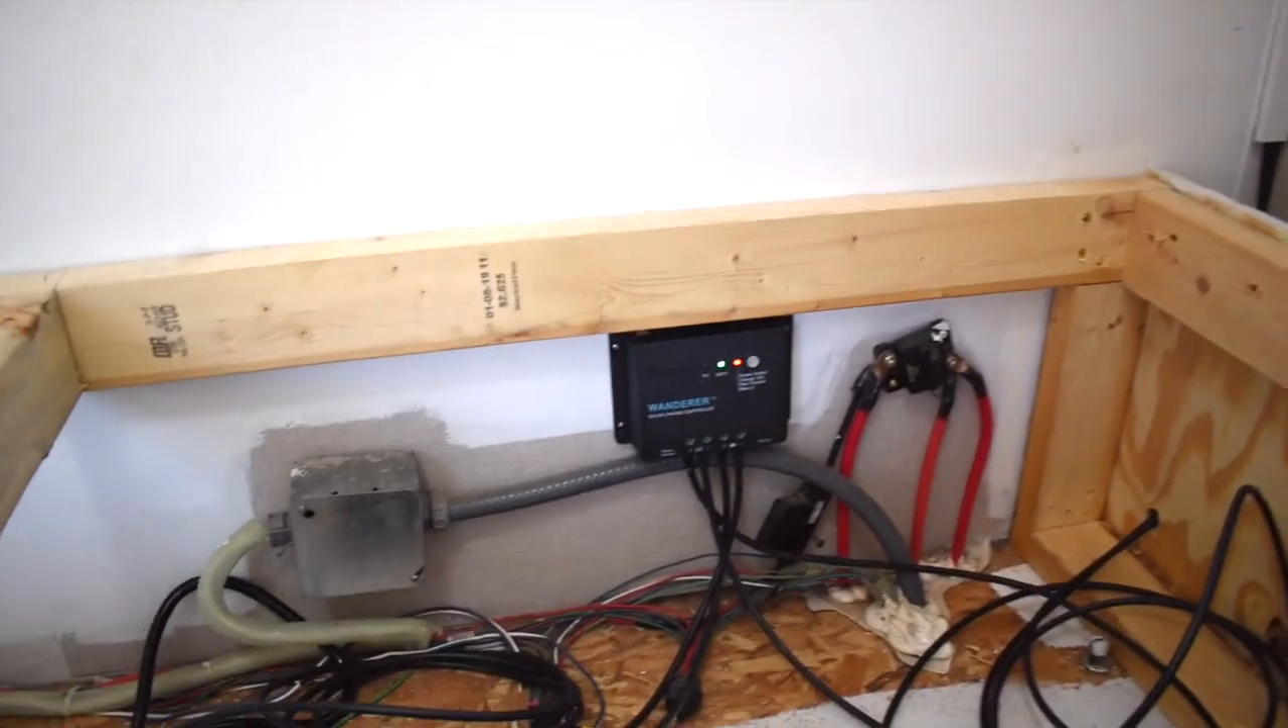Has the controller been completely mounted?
Yes.